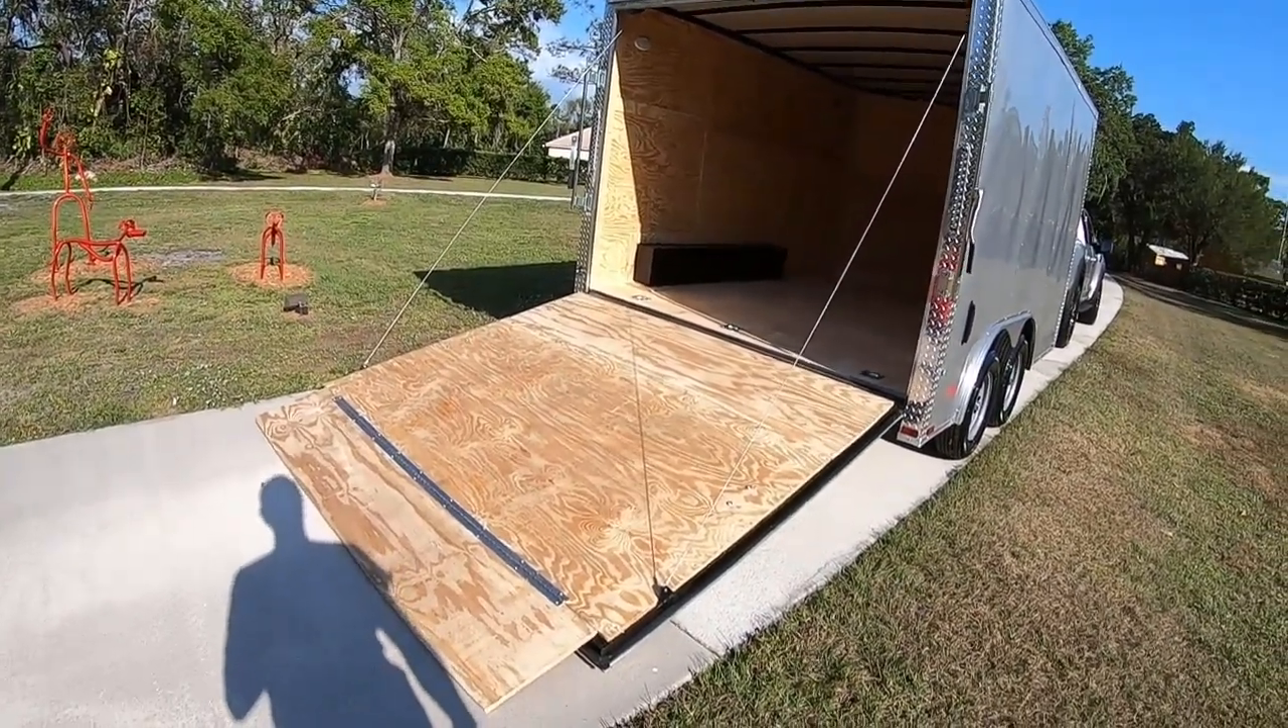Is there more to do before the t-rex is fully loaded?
Yes.